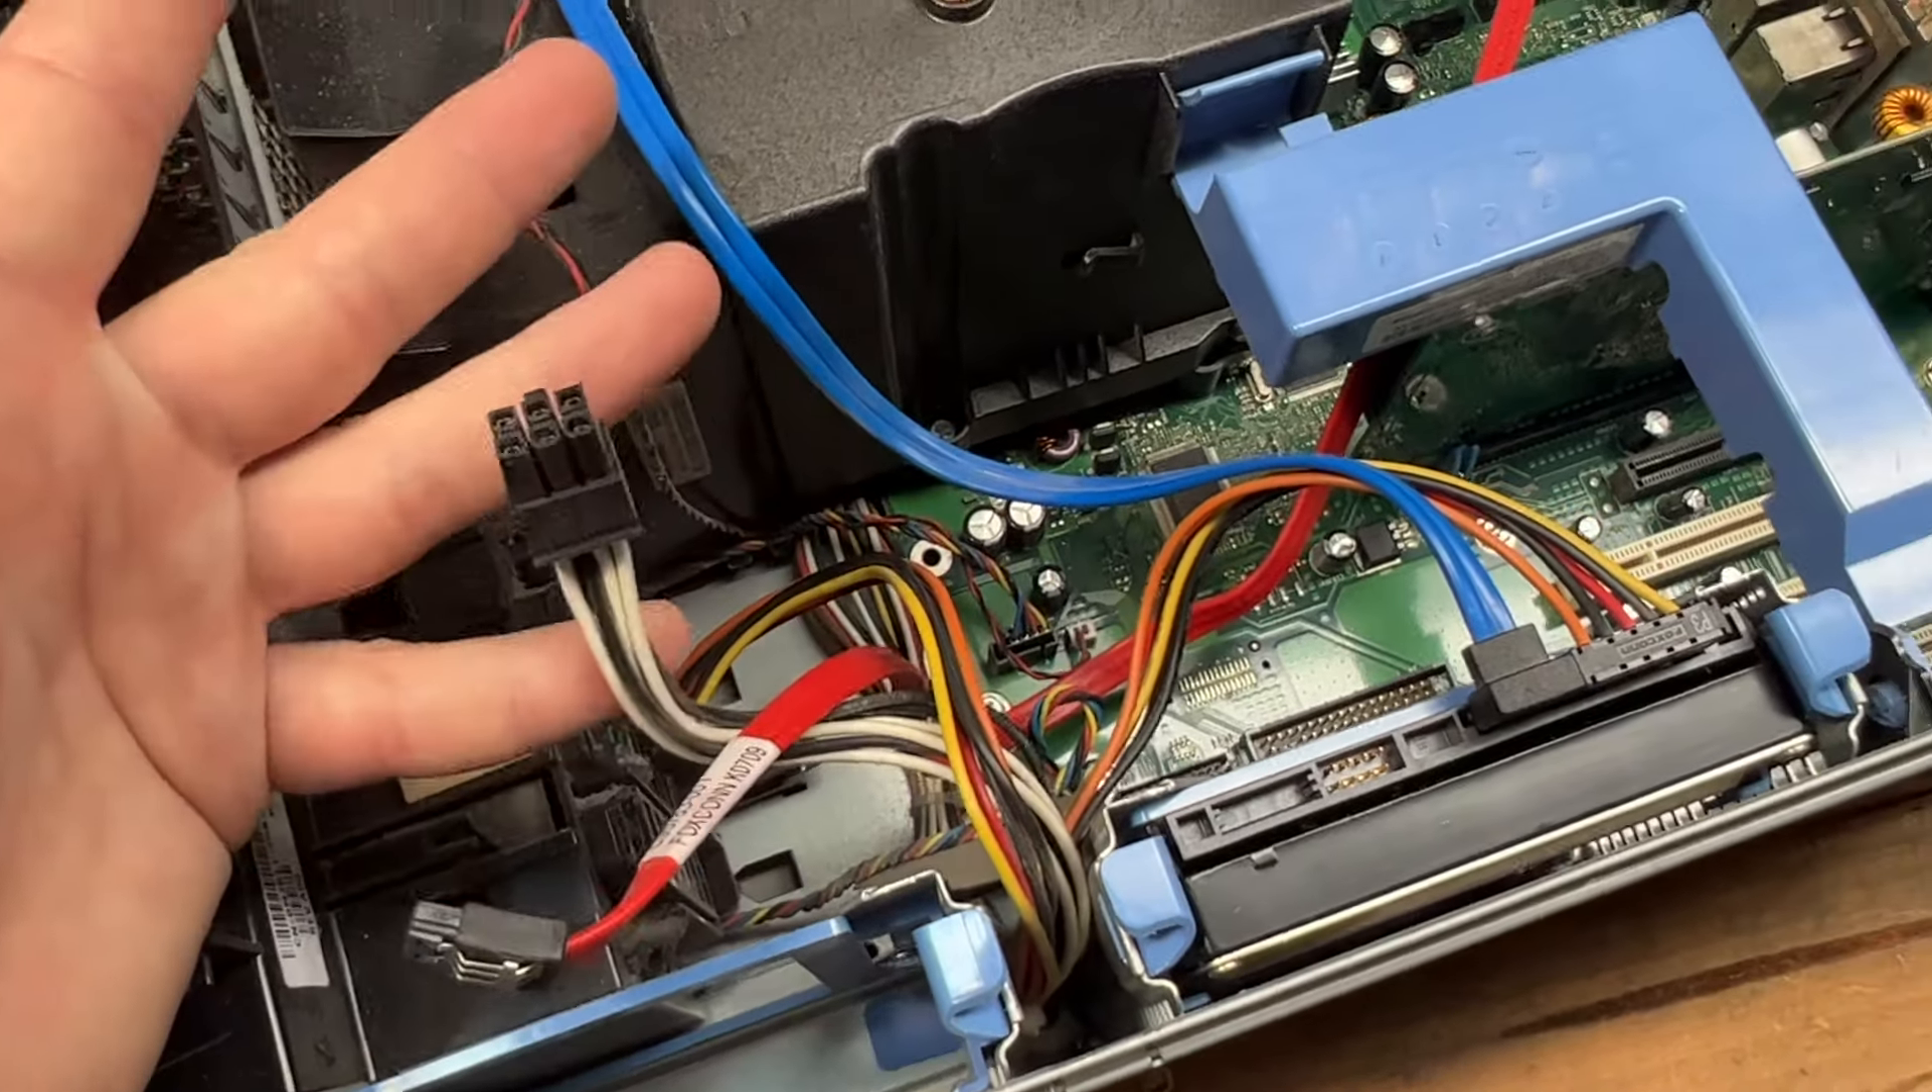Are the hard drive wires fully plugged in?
Yes.